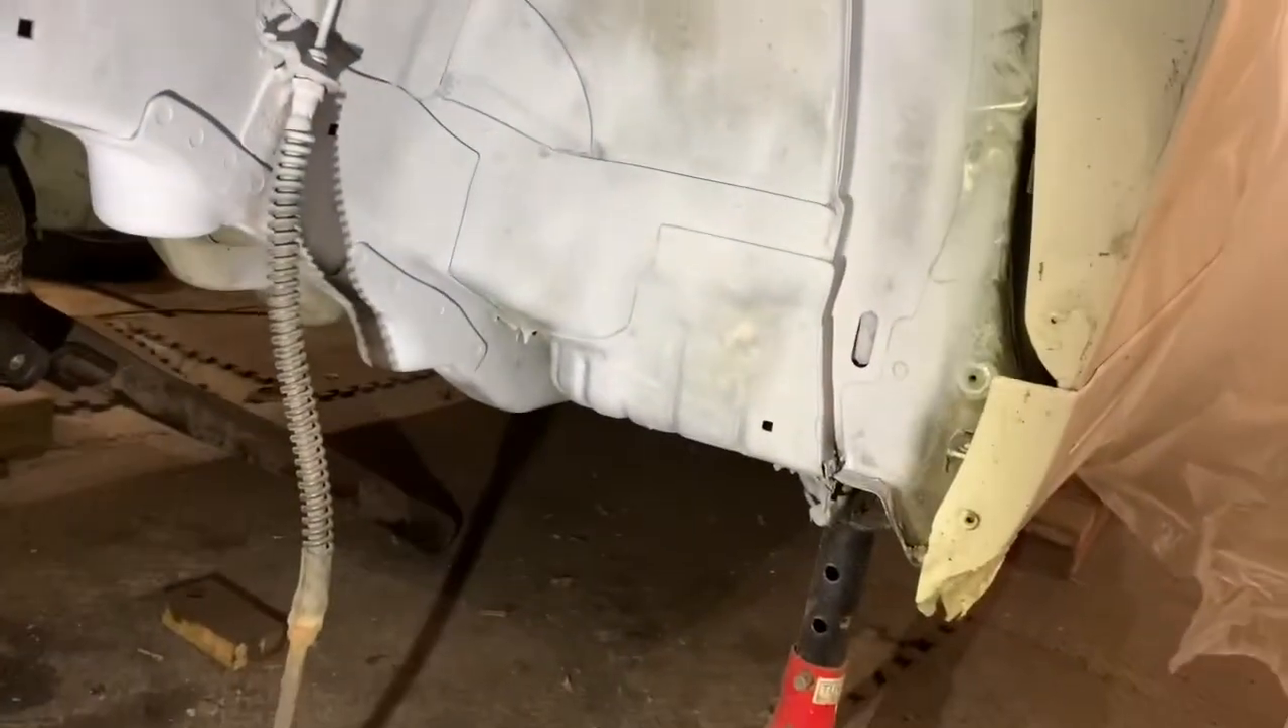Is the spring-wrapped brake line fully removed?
No.